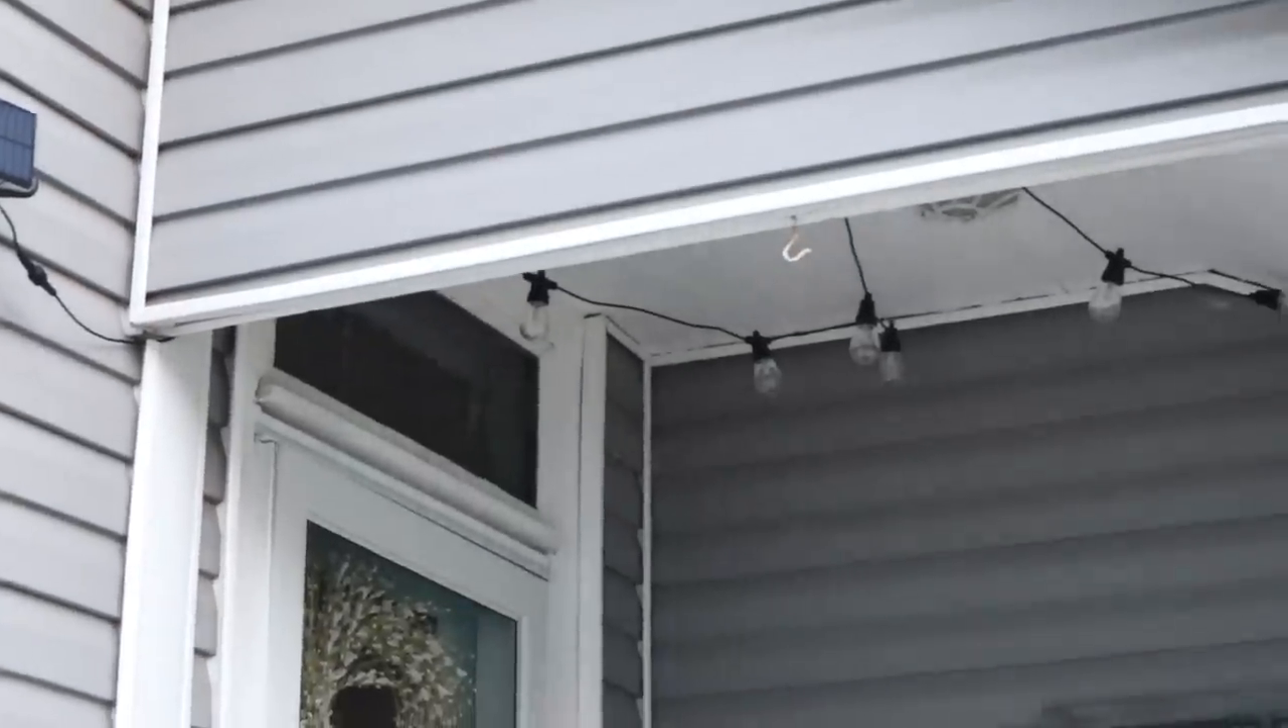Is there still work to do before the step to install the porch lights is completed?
No.